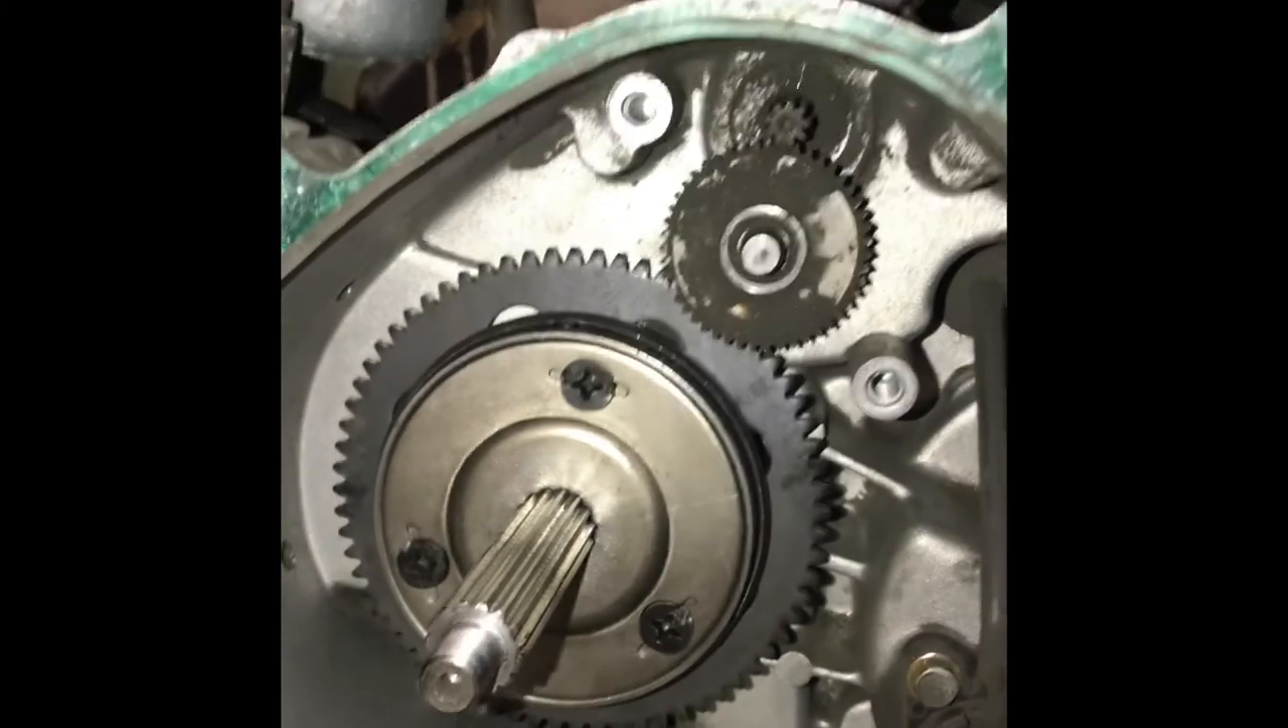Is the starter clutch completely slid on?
Yes.